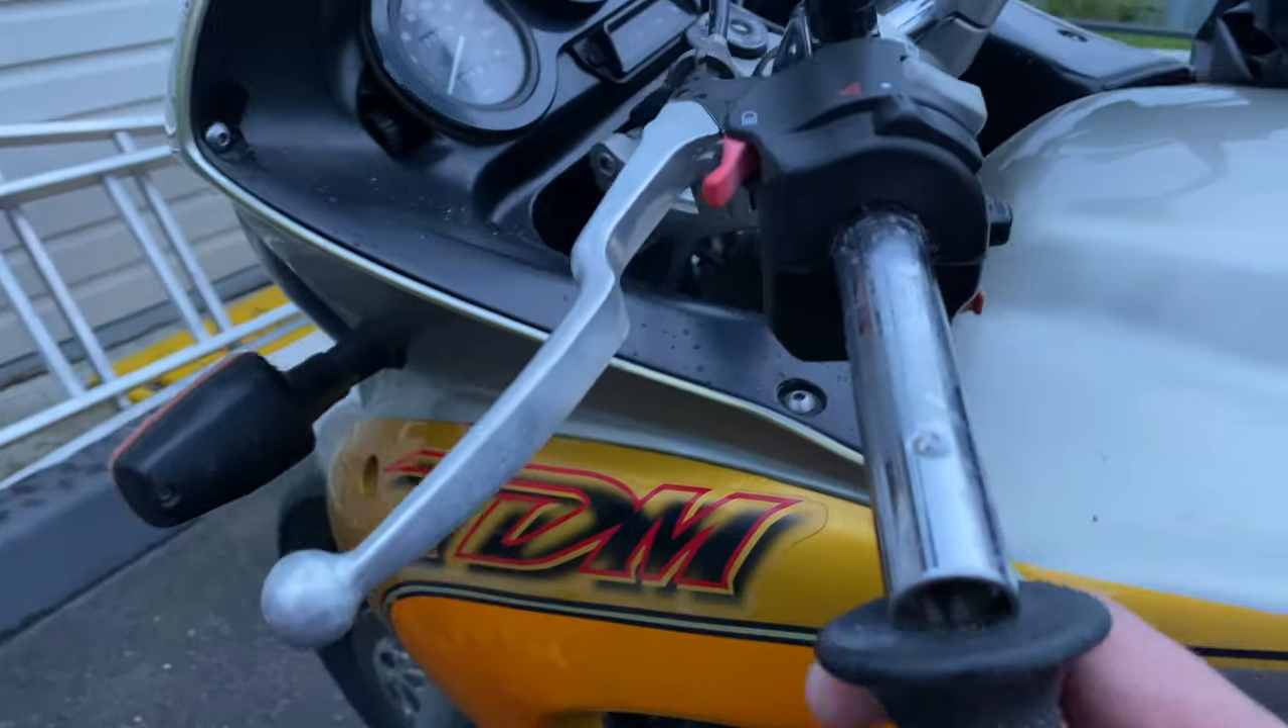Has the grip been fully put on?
No.